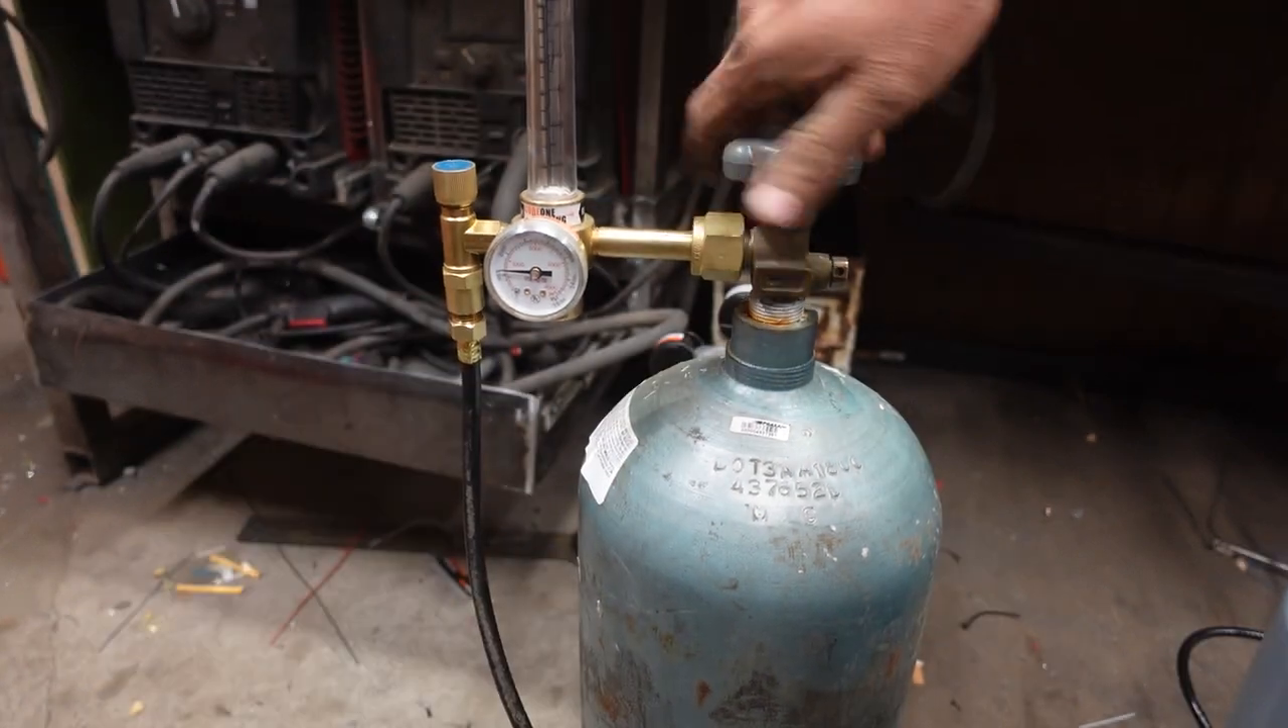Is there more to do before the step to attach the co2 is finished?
No.